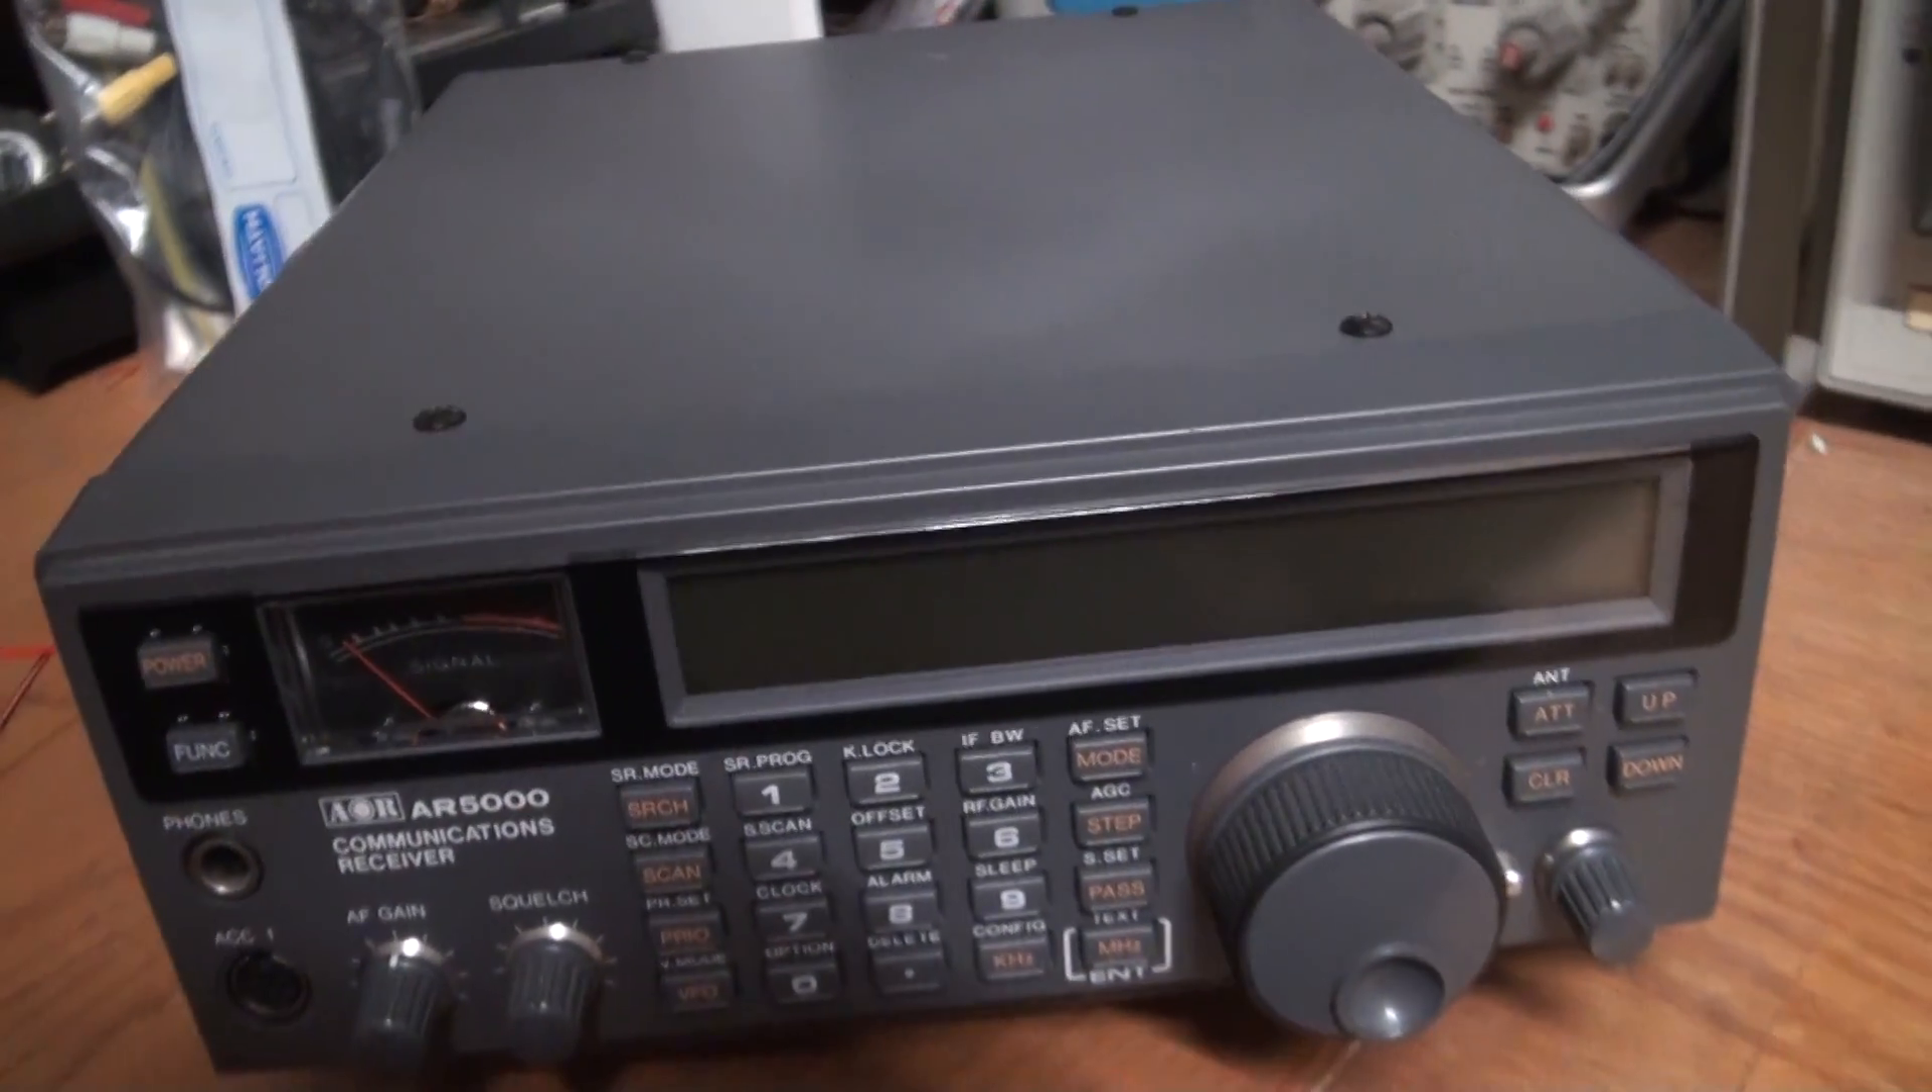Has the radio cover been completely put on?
Yes.